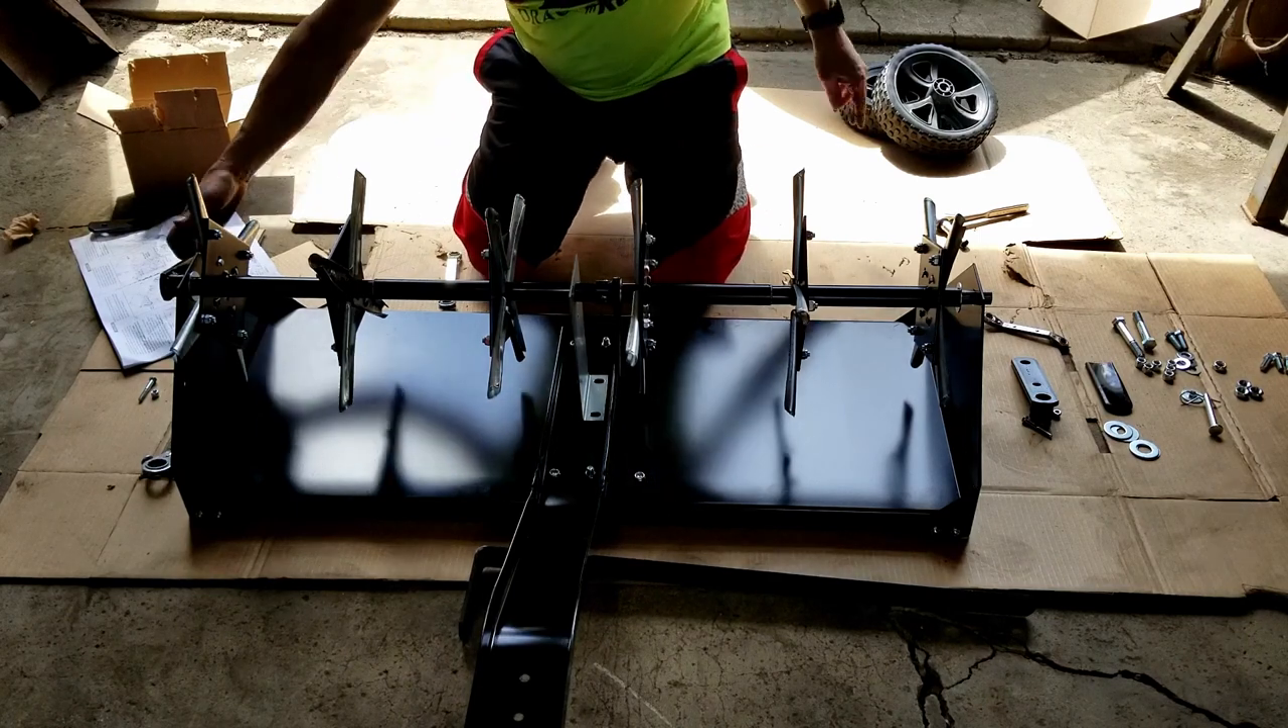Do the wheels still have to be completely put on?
Yes.